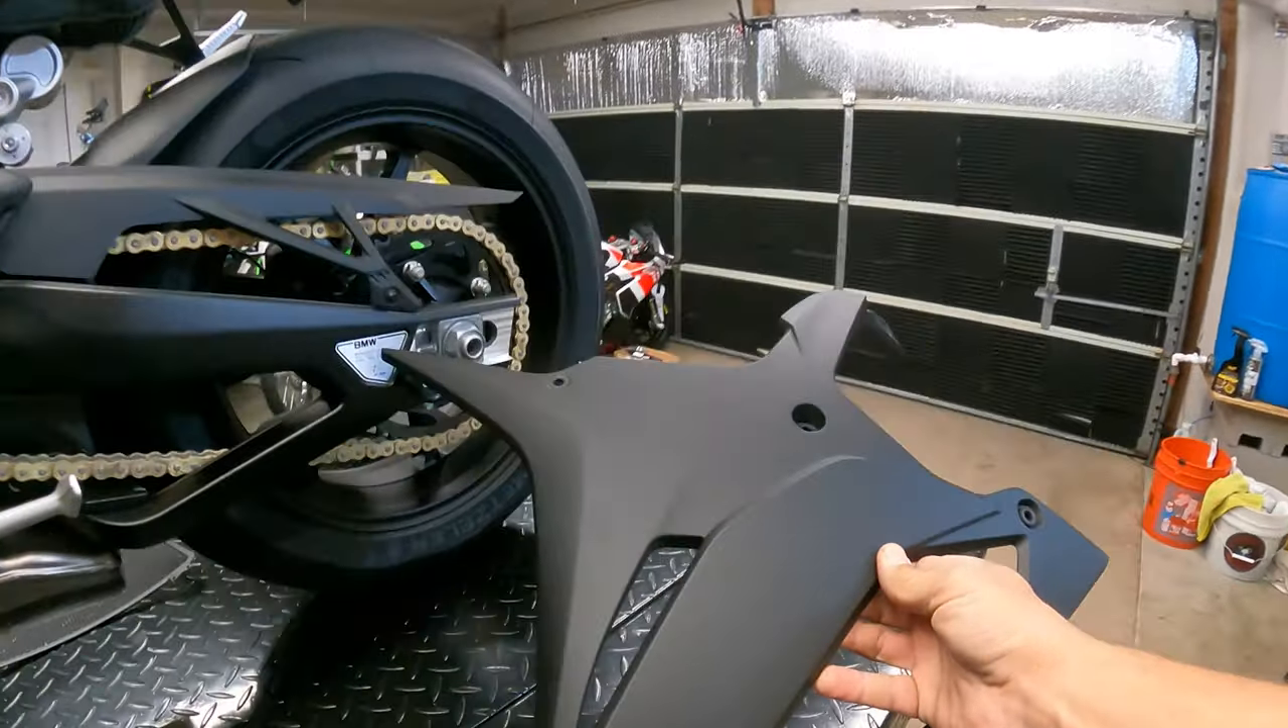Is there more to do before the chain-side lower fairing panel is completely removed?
No.